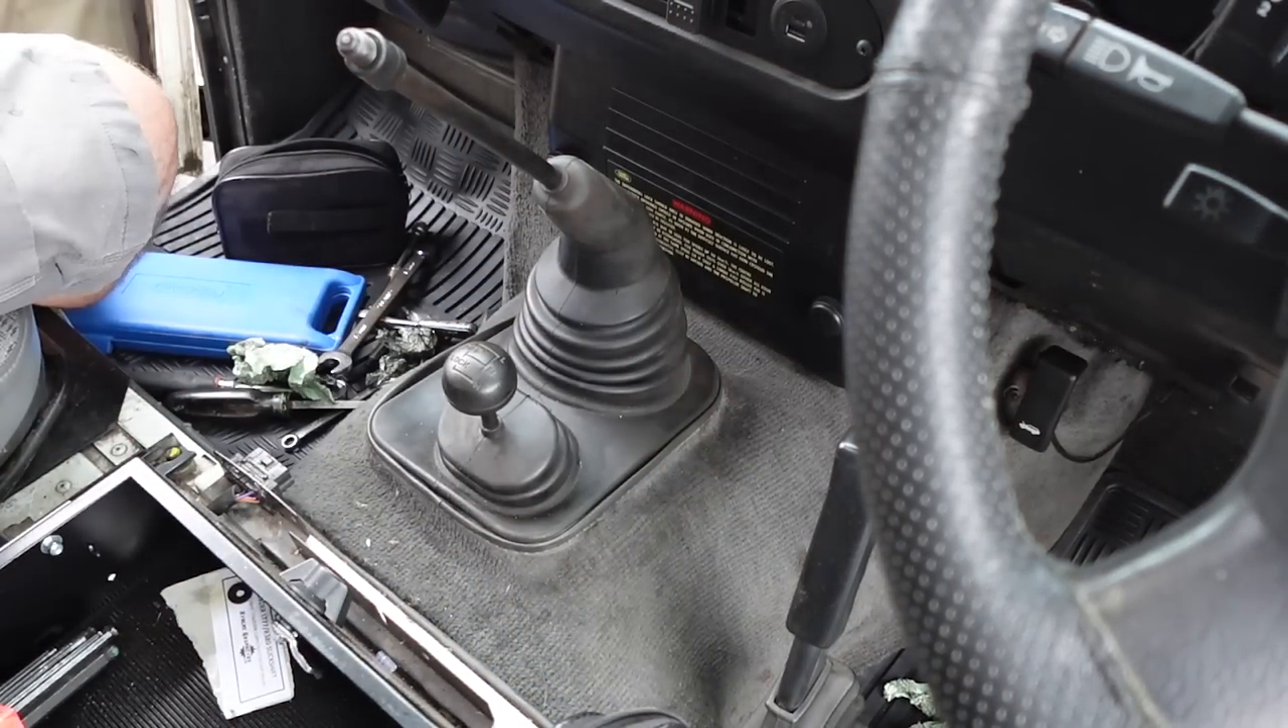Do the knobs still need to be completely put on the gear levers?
Yes.